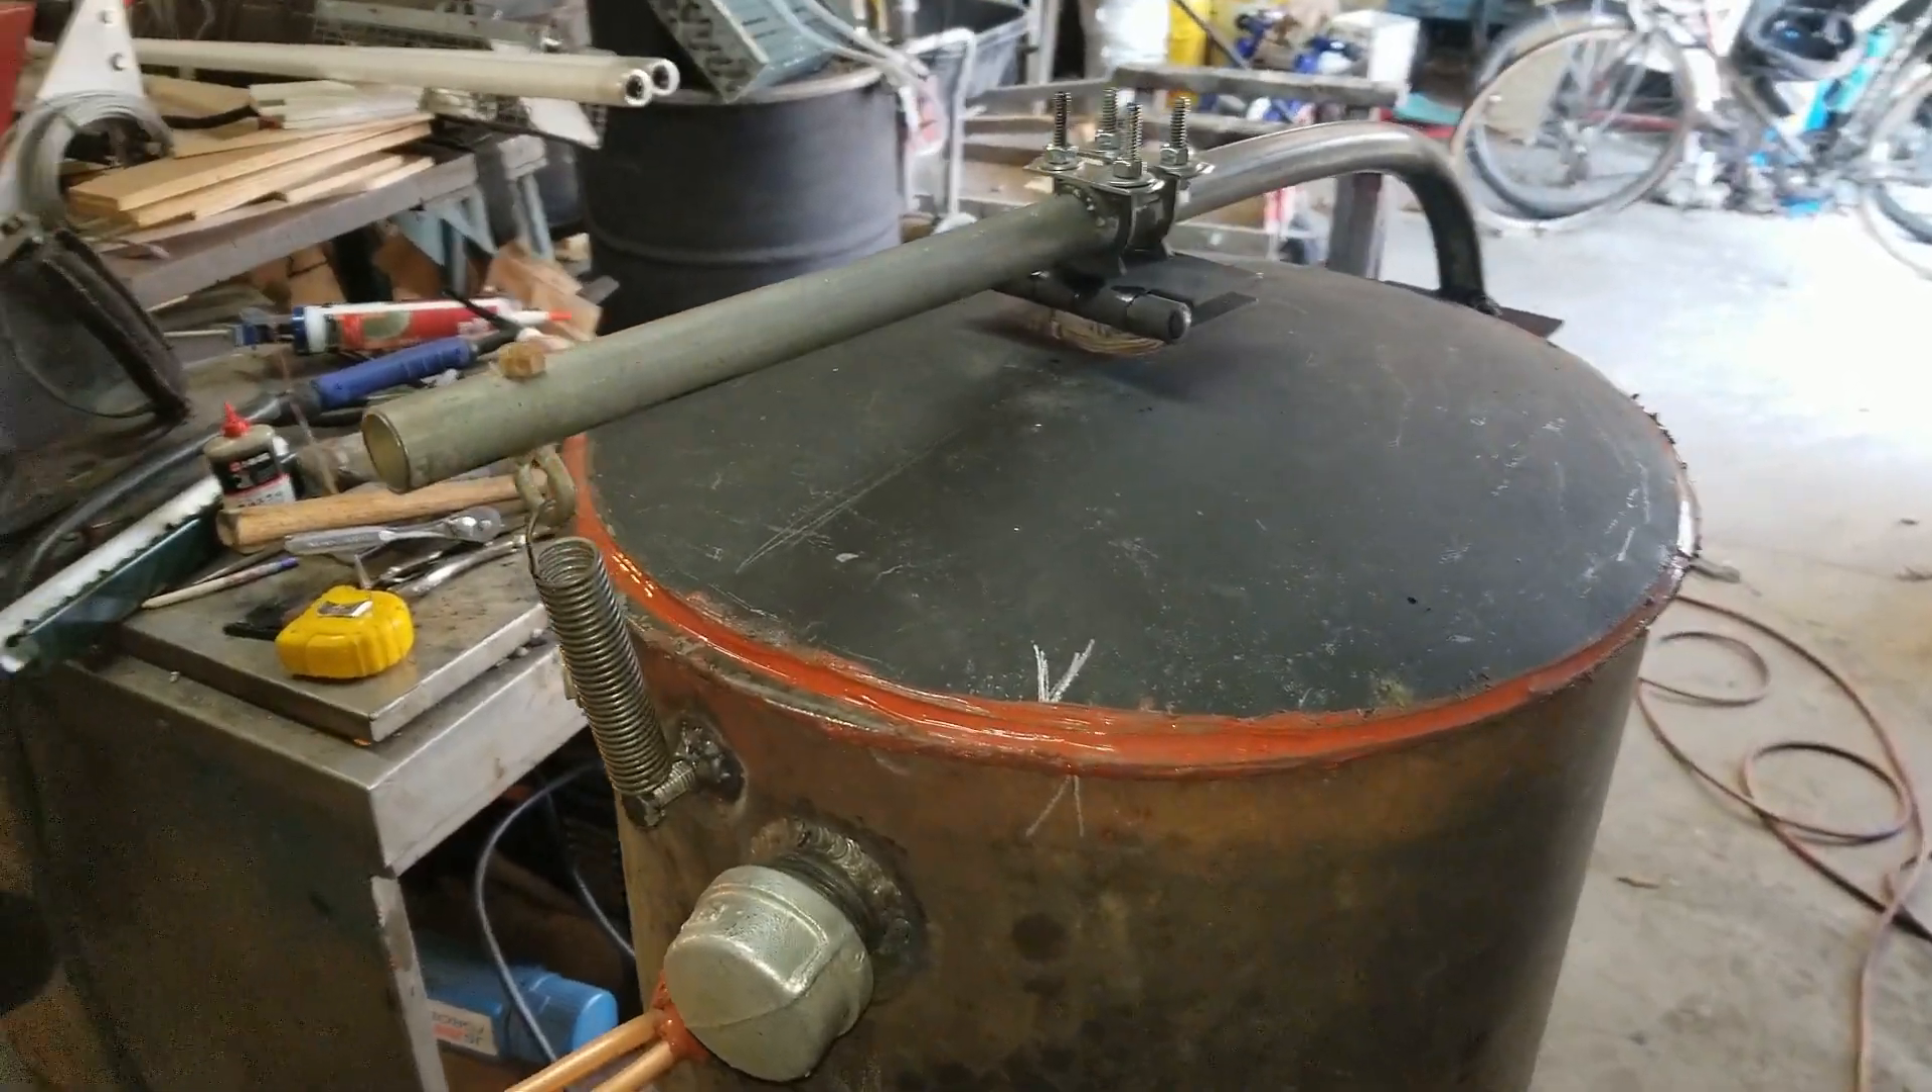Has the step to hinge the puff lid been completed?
Yes.